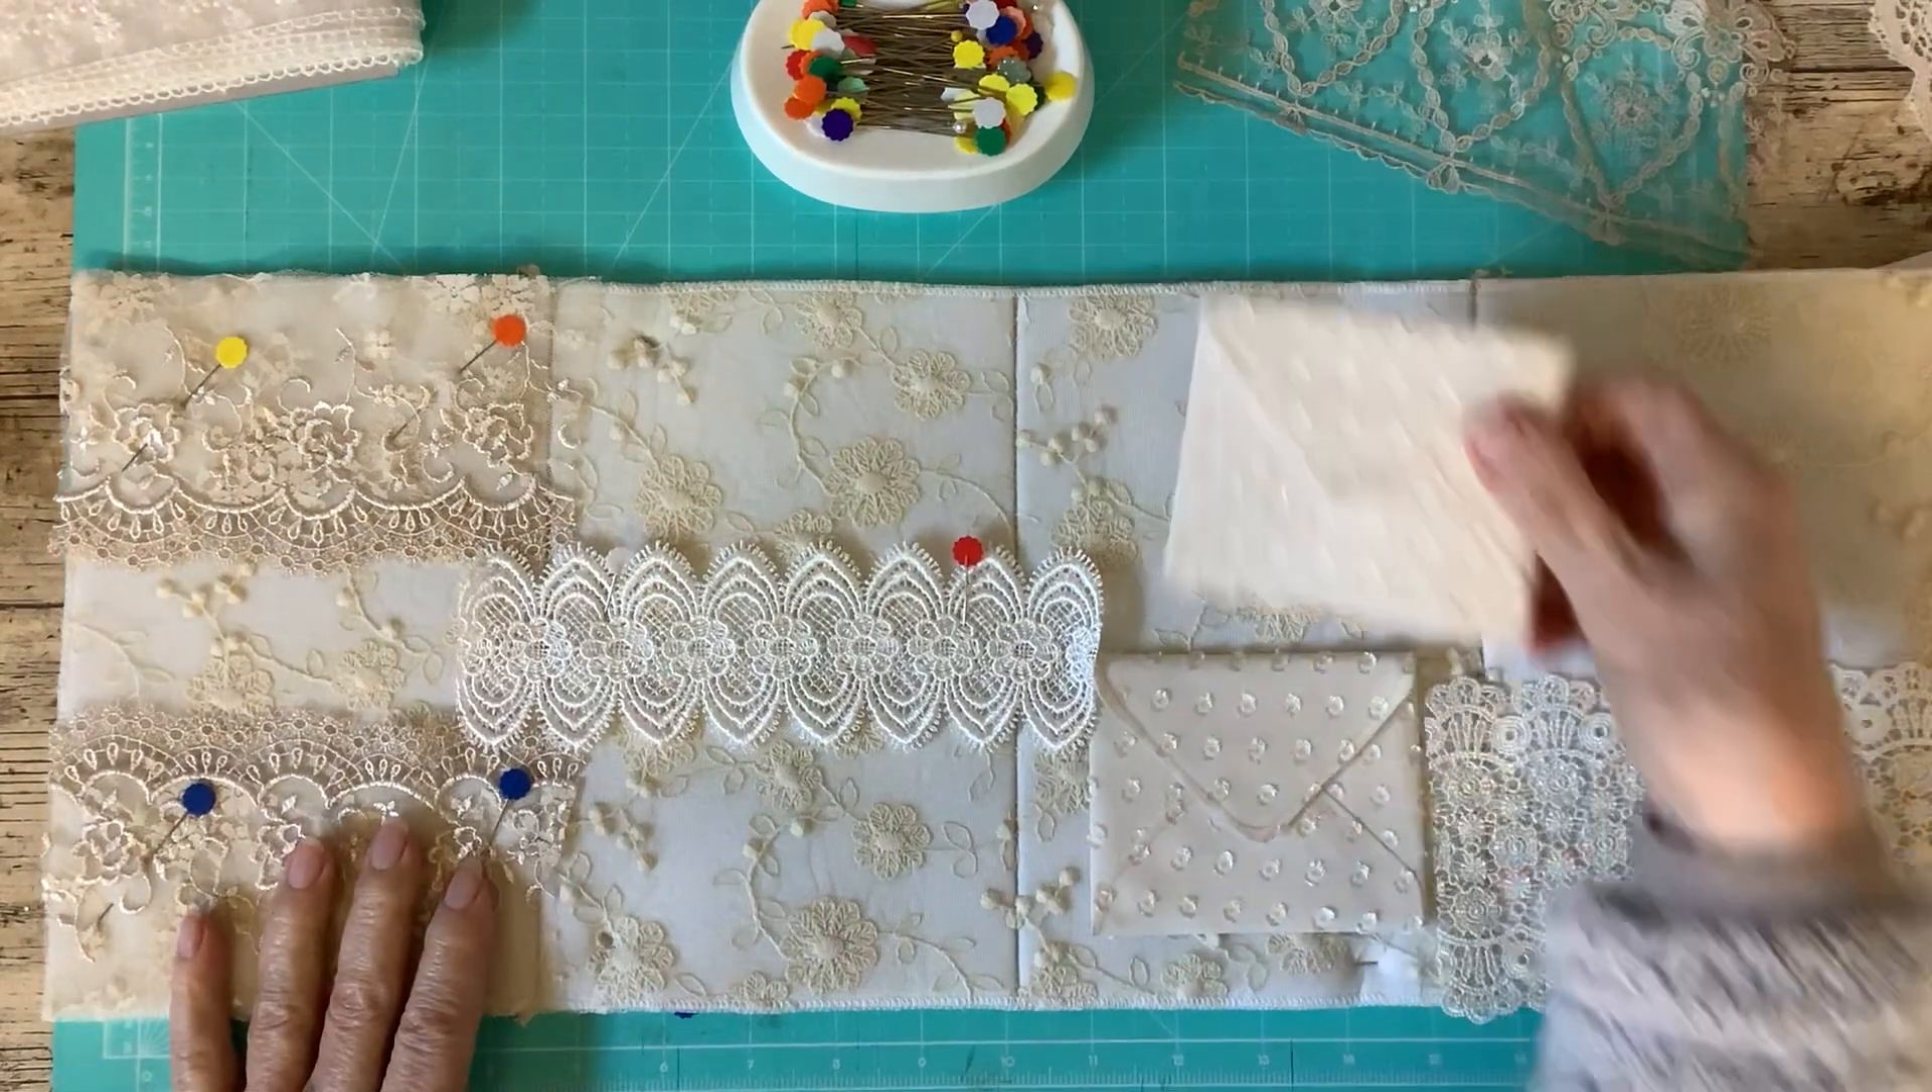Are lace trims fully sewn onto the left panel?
No.